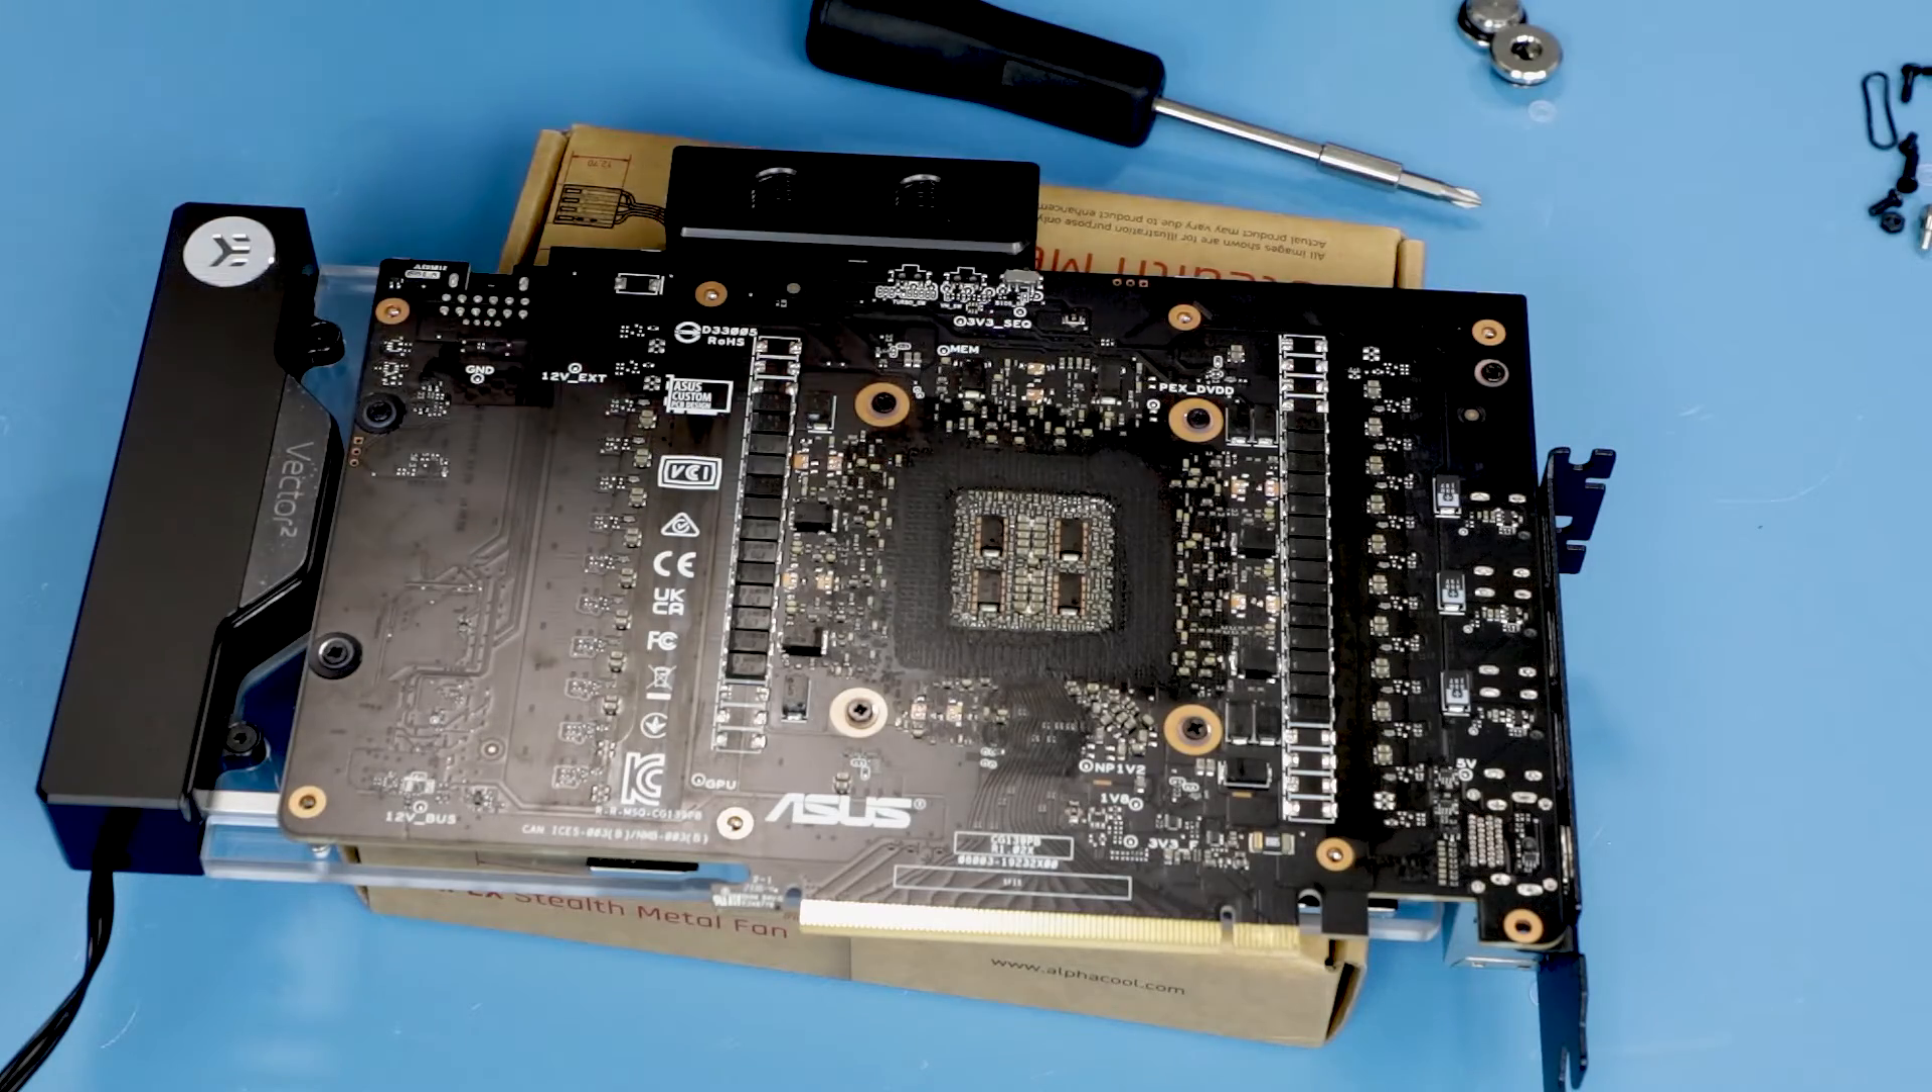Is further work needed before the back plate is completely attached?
Yes.